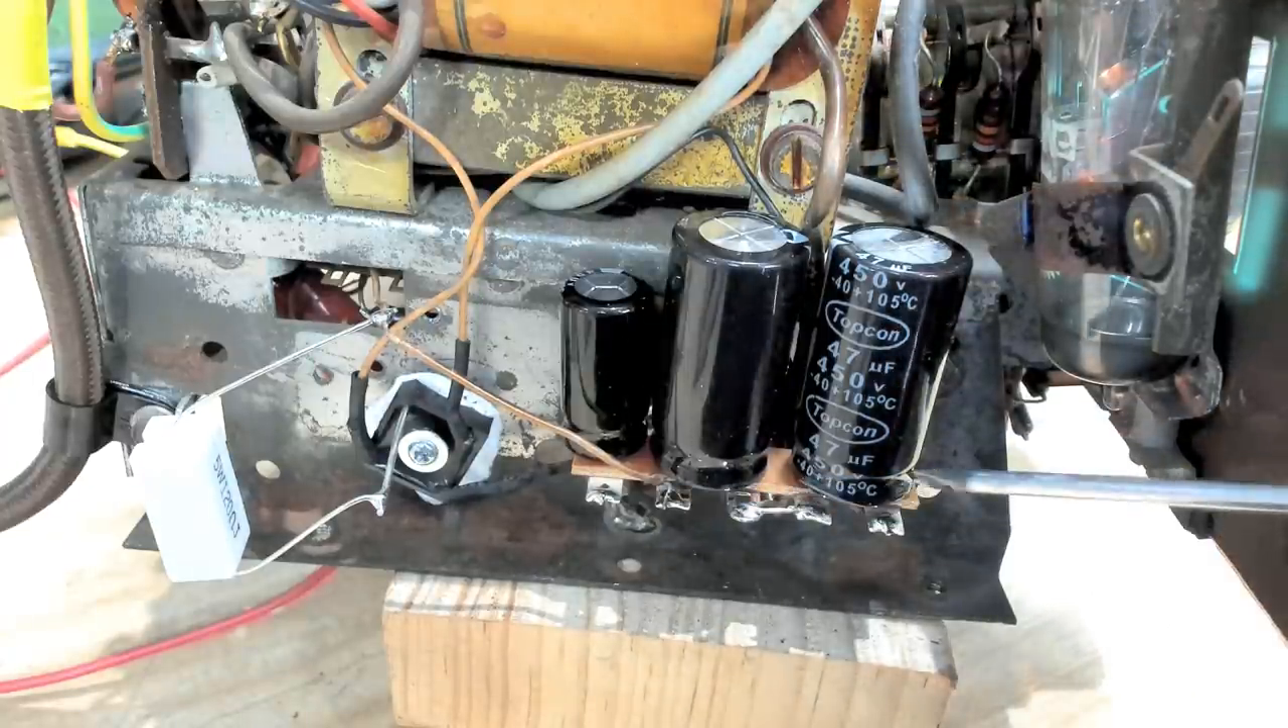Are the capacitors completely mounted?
Yes.